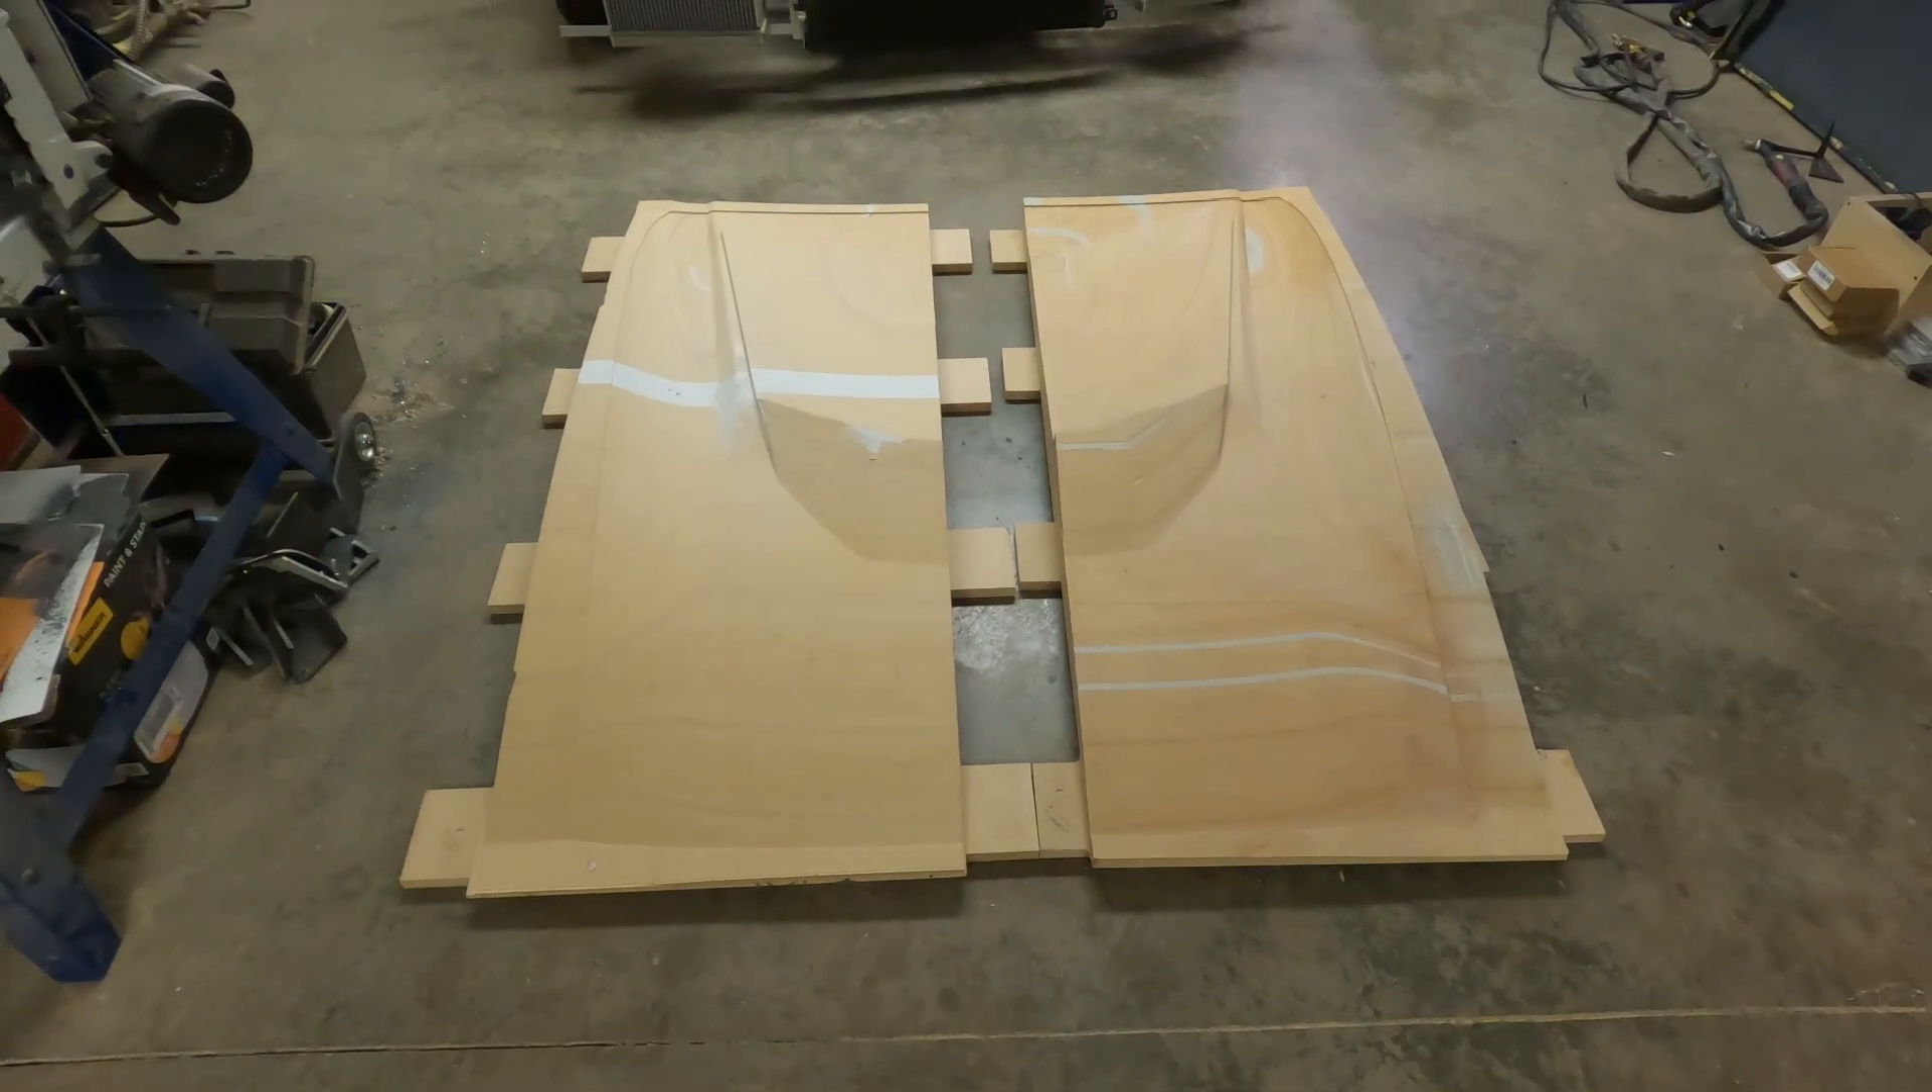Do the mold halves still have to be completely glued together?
Yes.